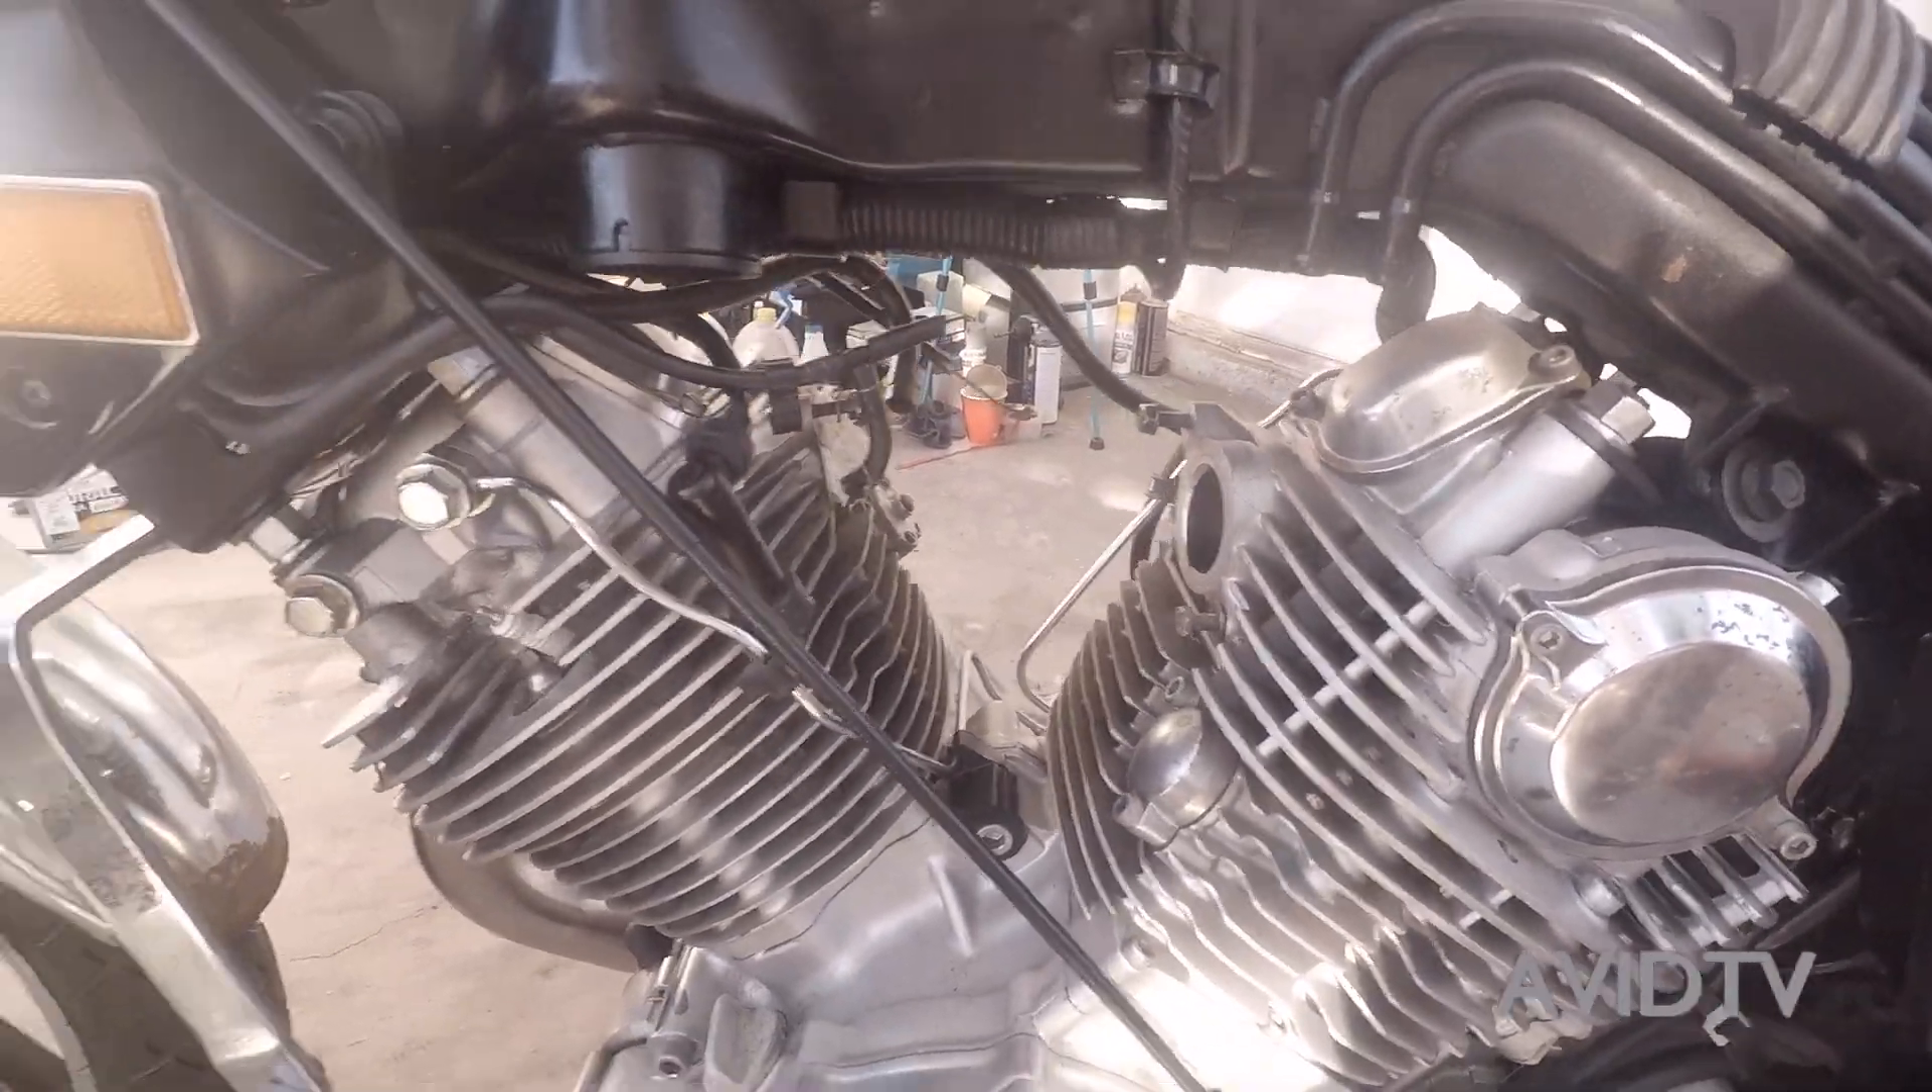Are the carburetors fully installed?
No.